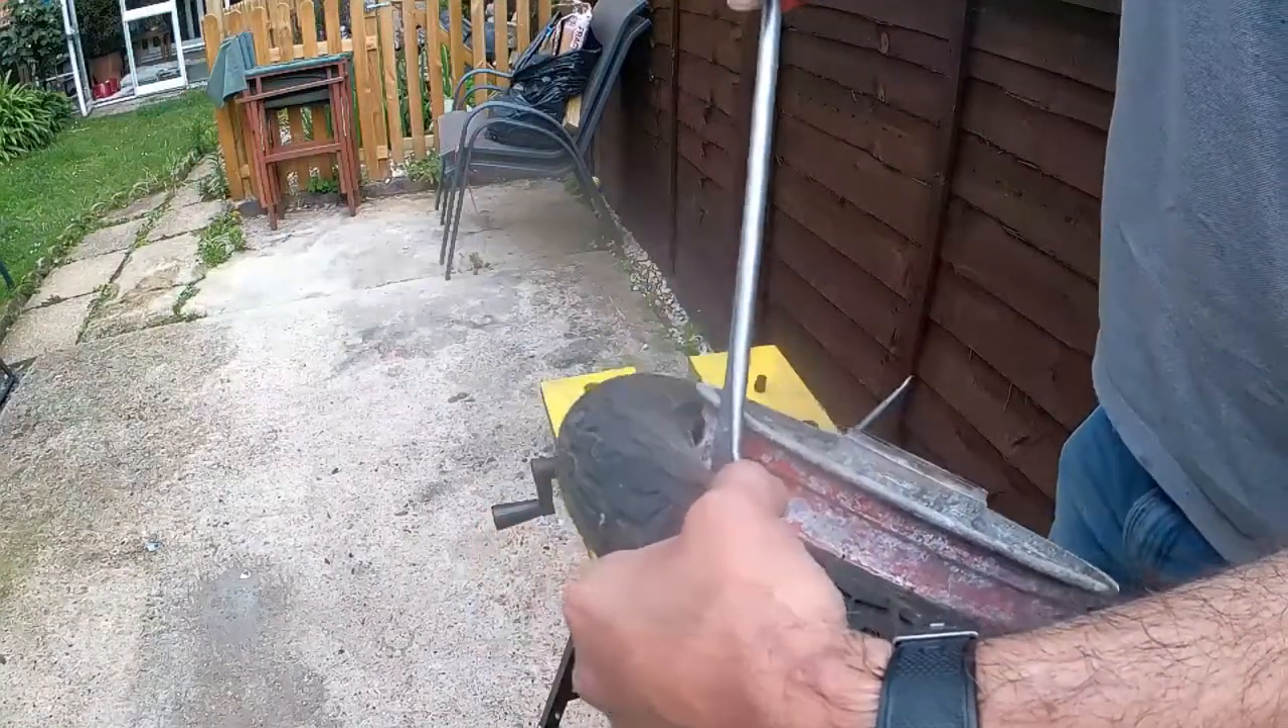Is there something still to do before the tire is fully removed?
Yes.